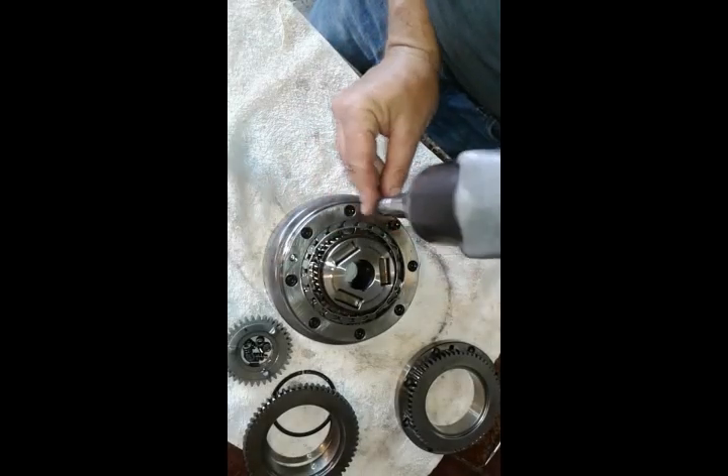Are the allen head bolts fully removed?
No.